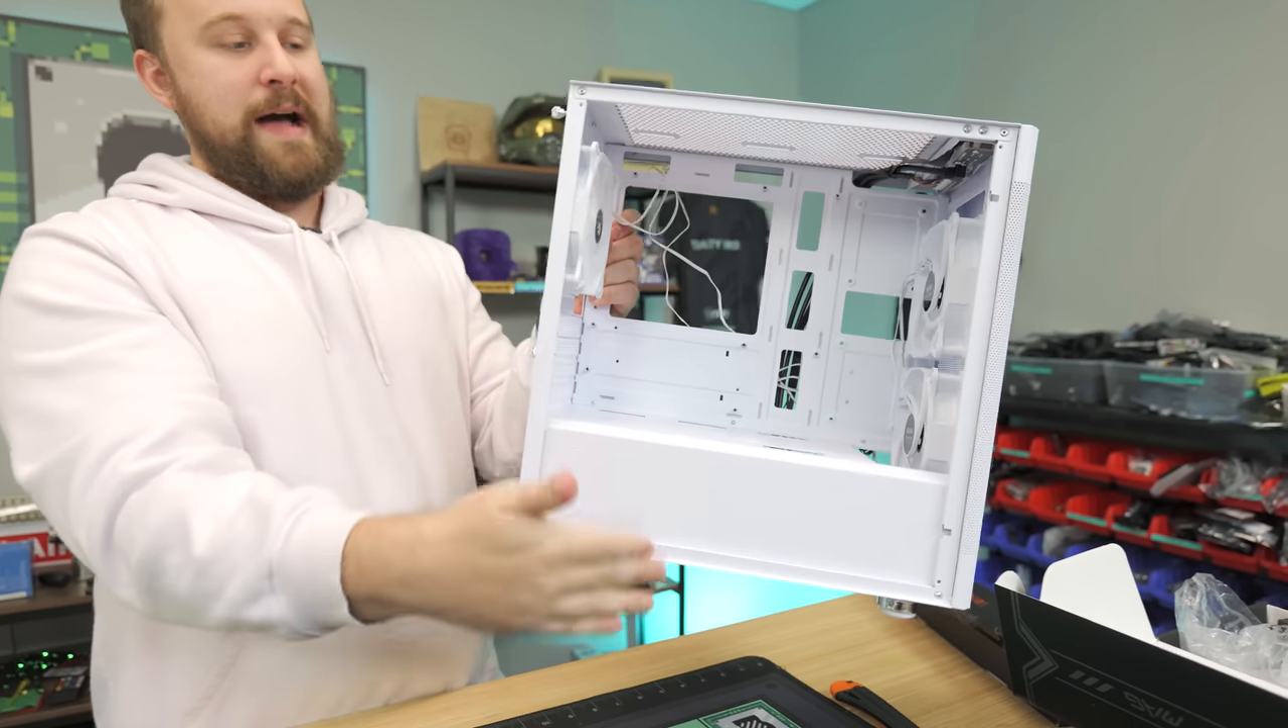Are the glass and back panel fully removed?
Yes.